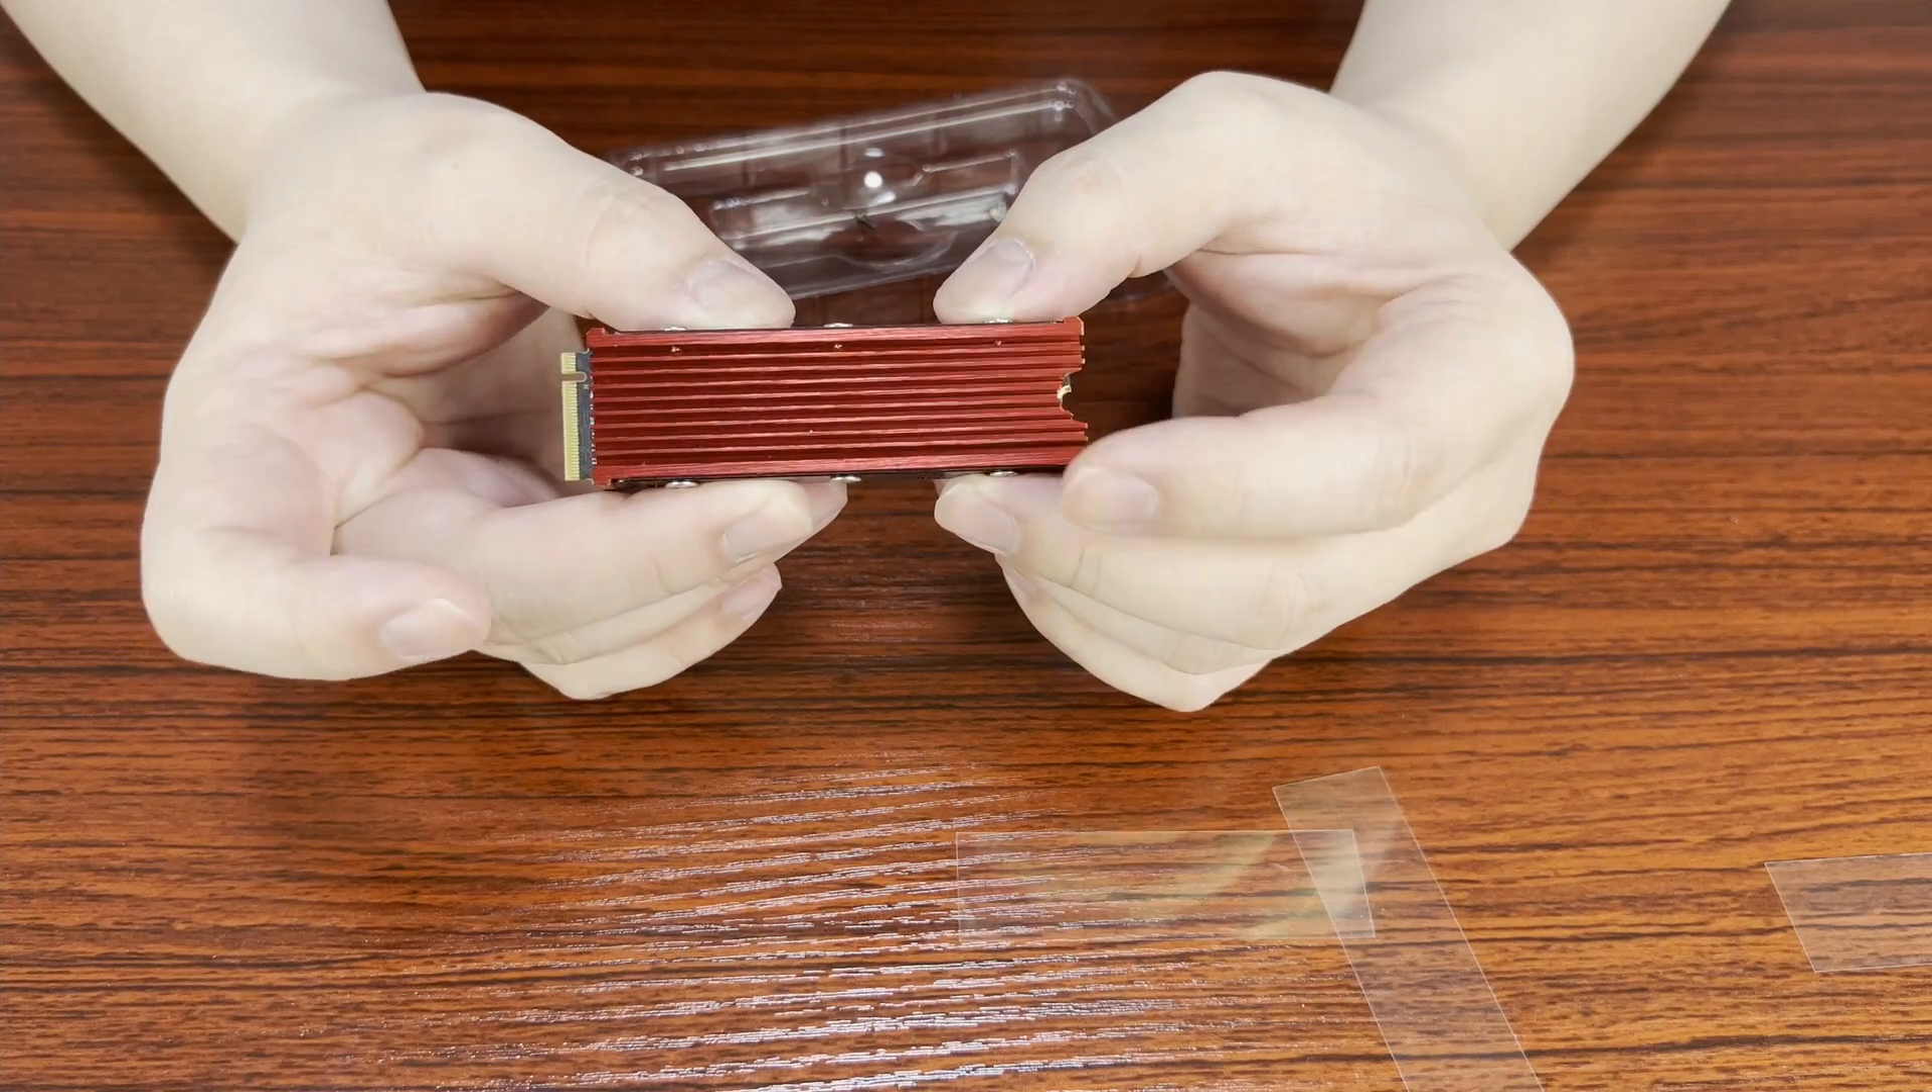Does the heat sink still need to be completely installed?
No.